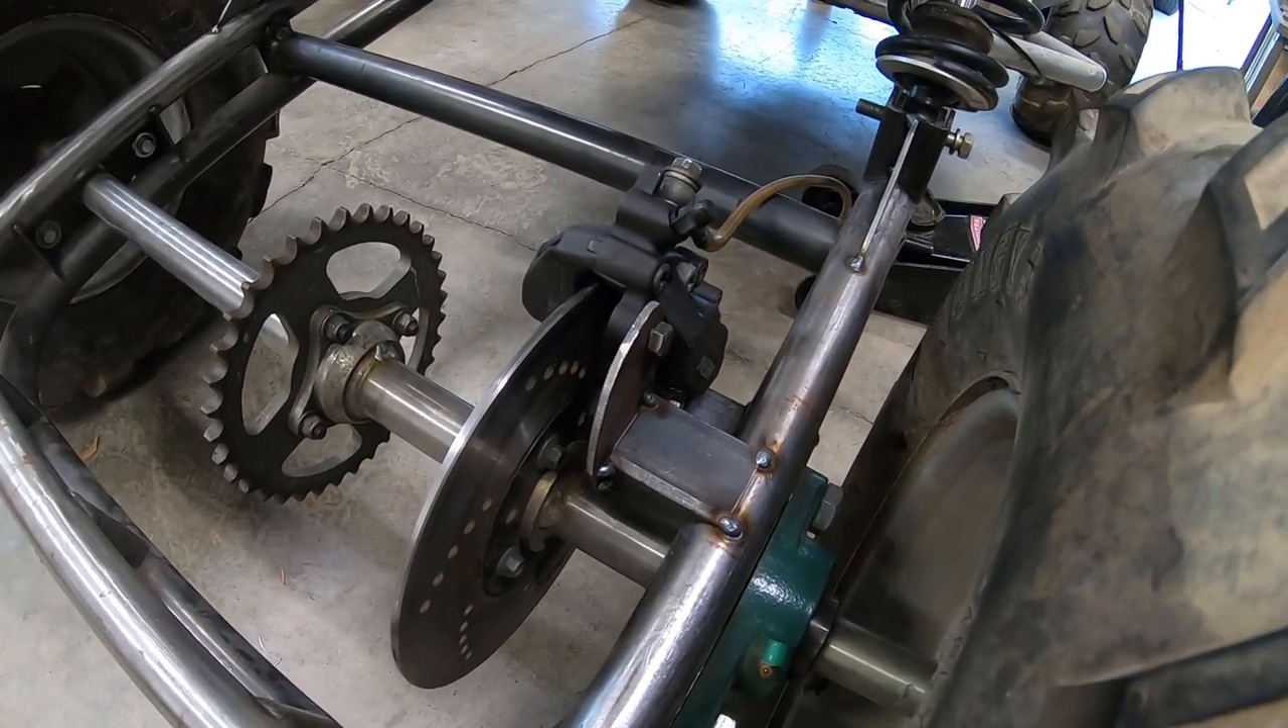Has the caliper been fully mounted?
Yes.